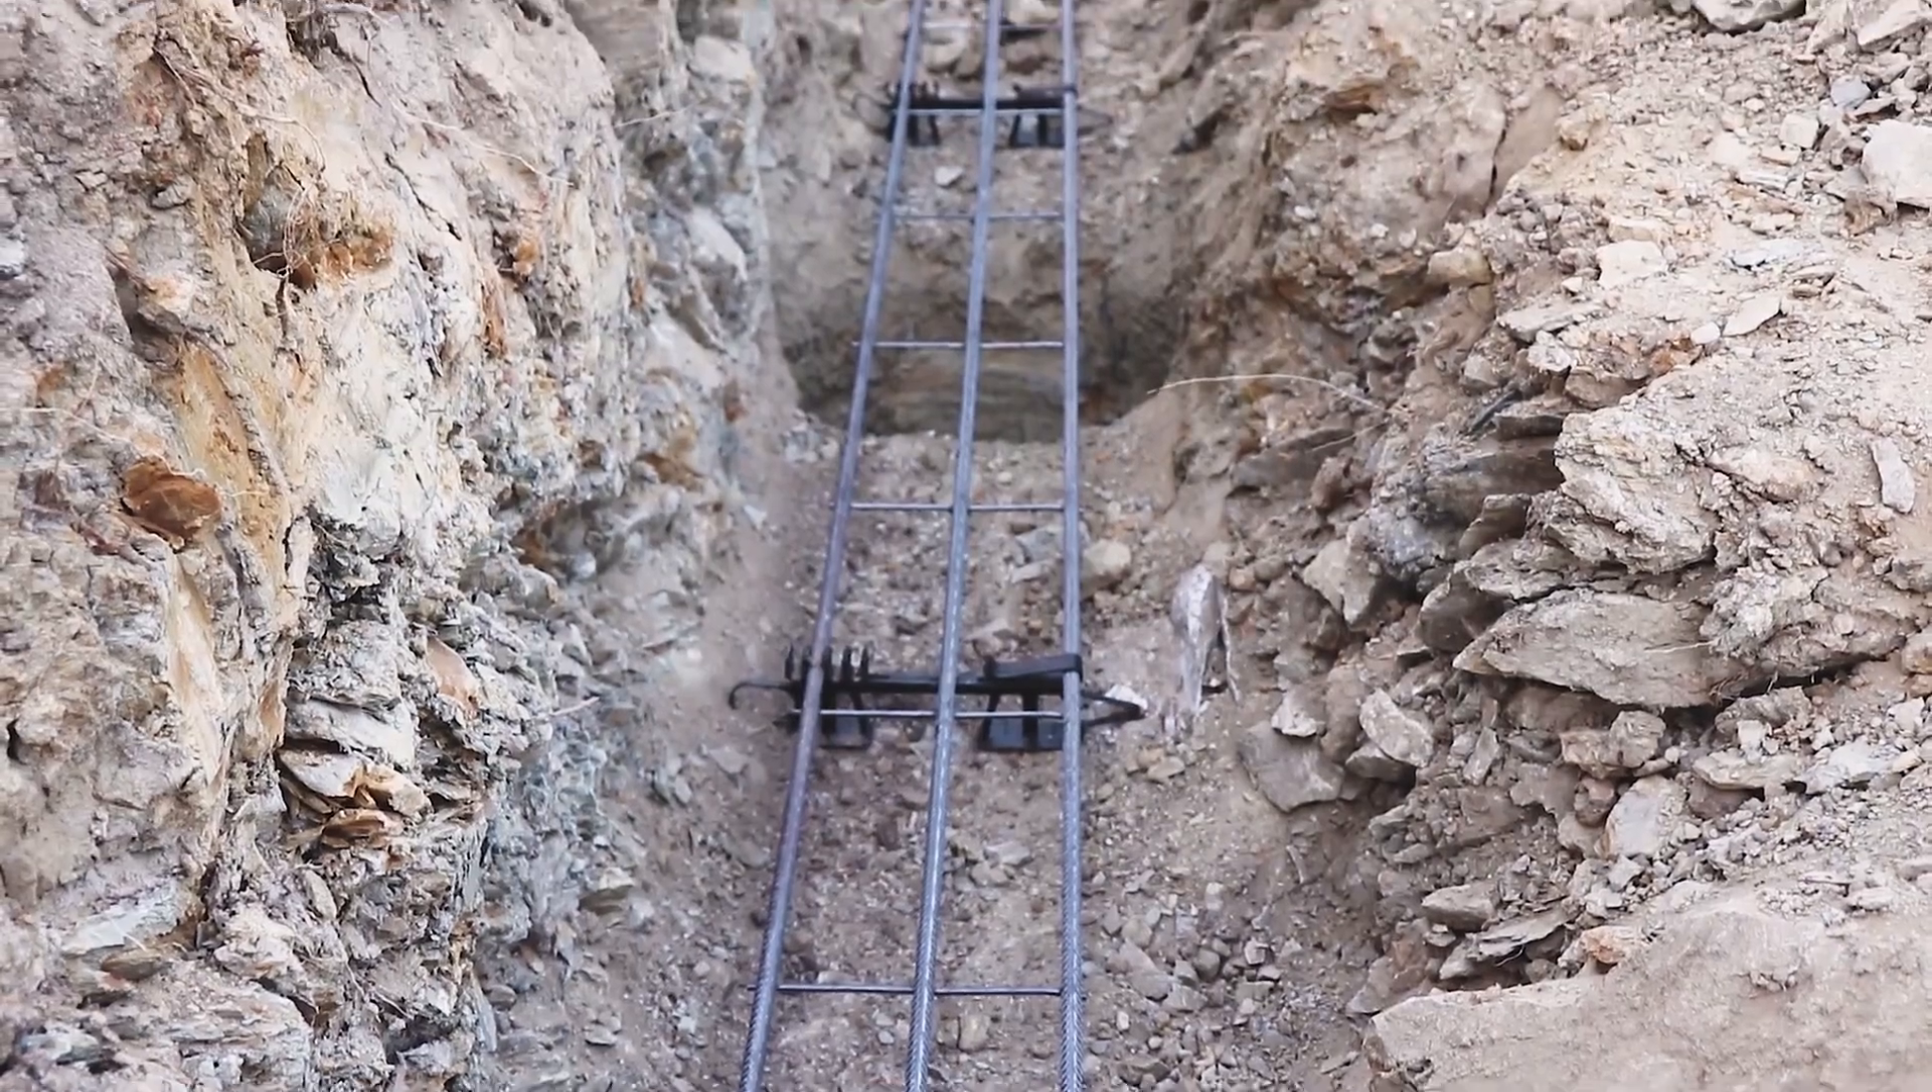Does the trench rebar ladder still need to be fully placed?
No.